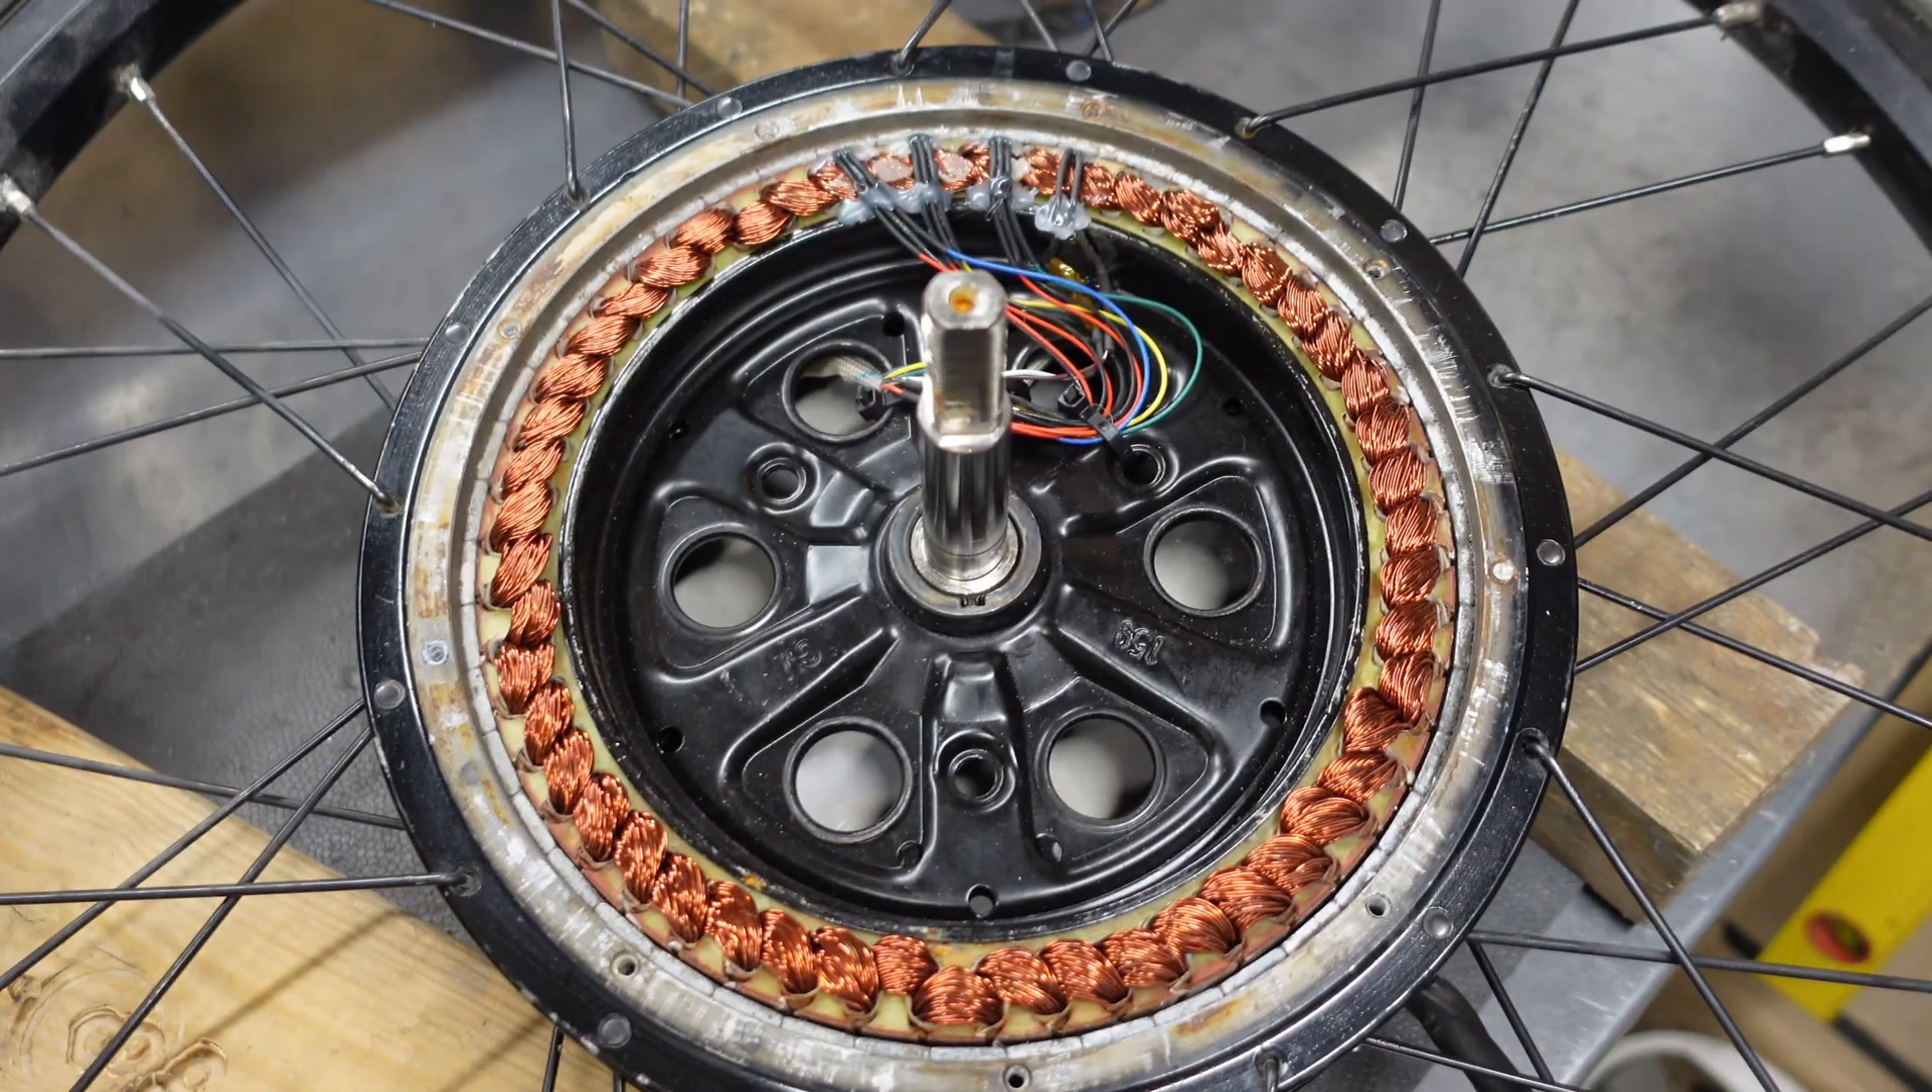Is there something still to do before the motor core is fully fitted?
No.